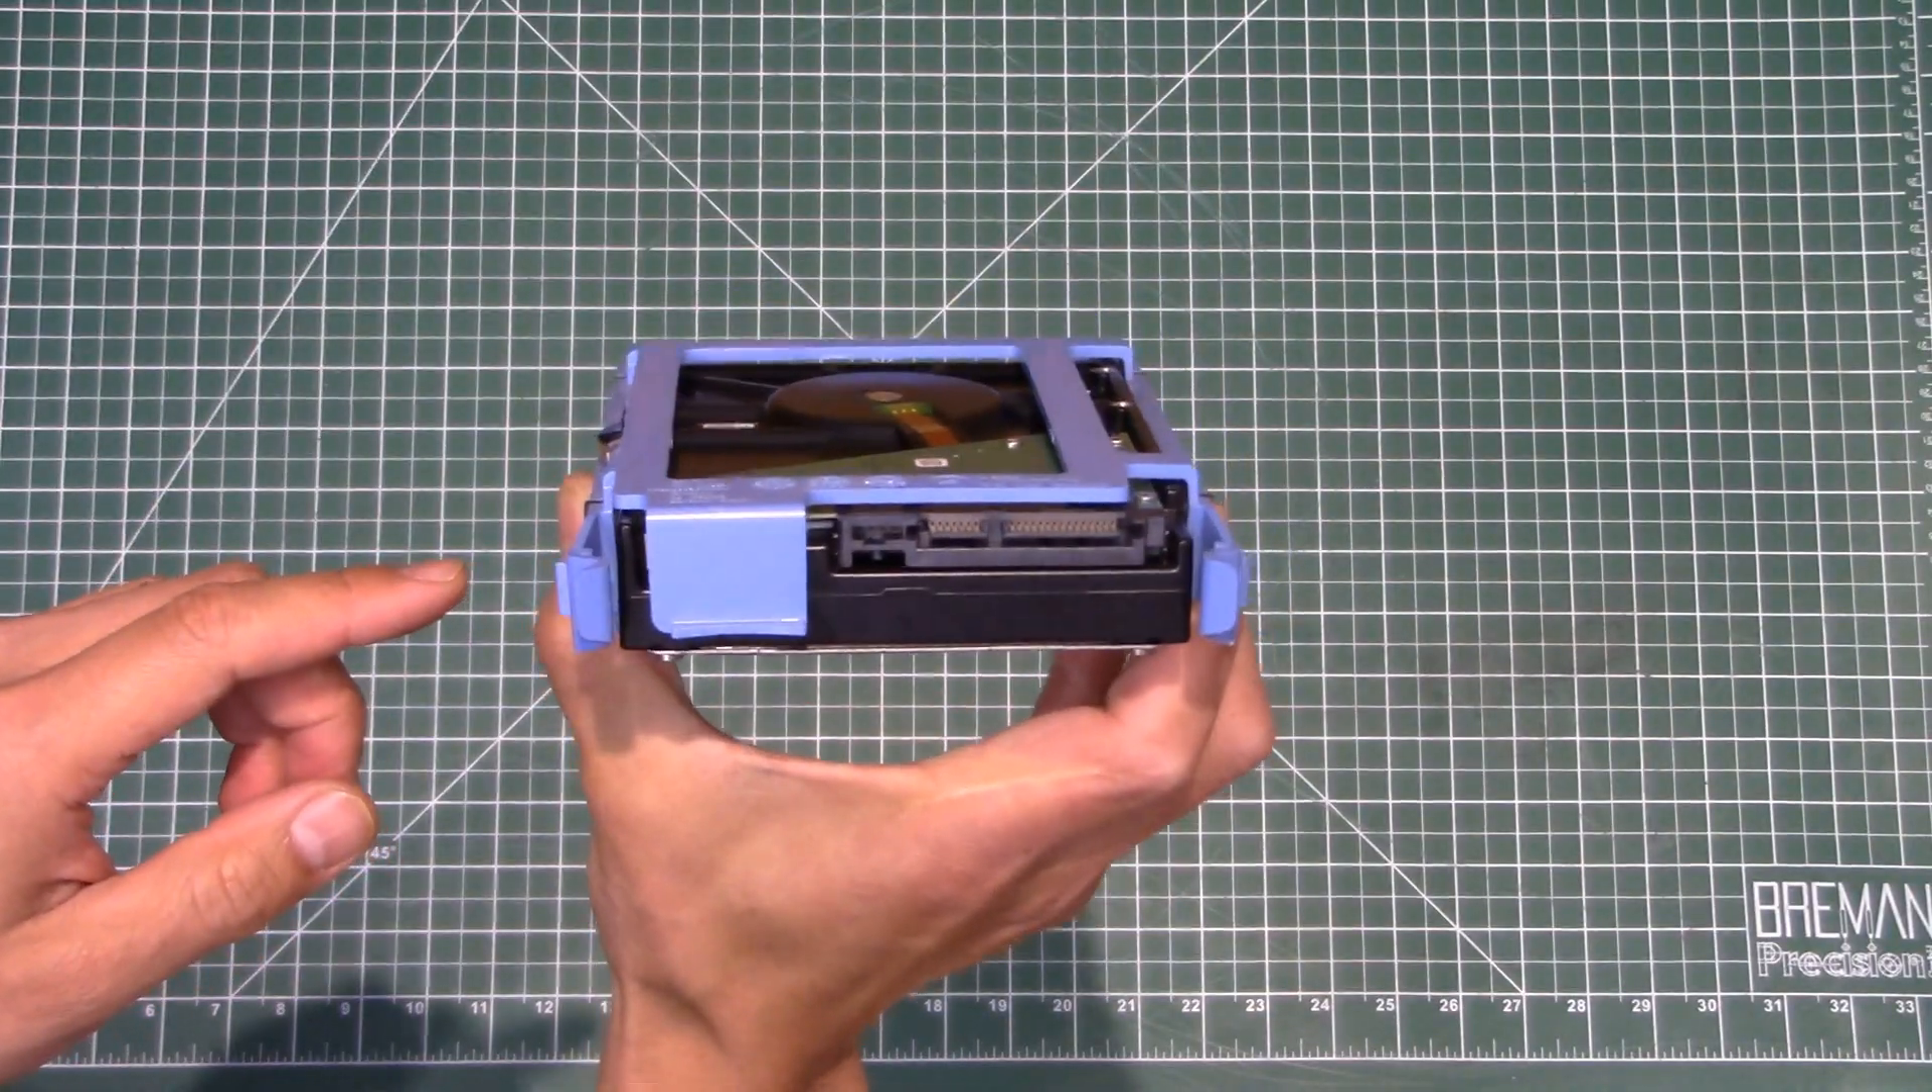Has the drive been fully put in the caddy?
Yes.